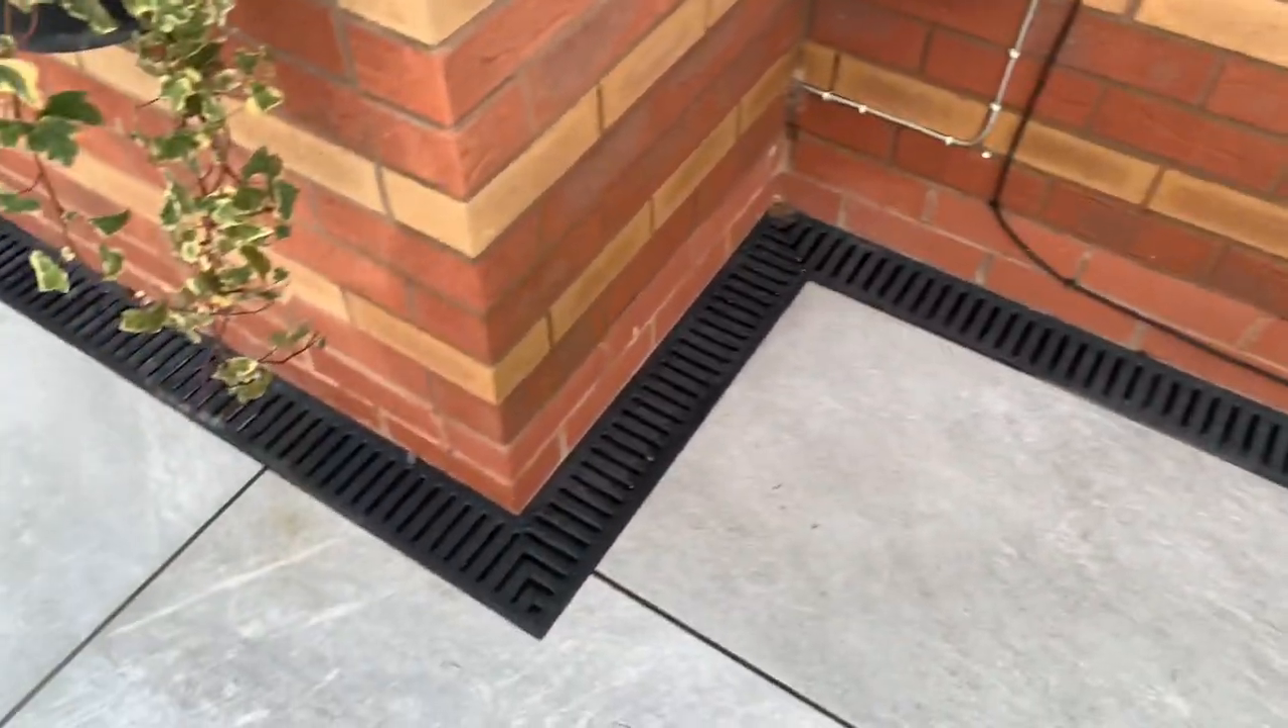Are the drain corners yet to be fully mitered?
No.